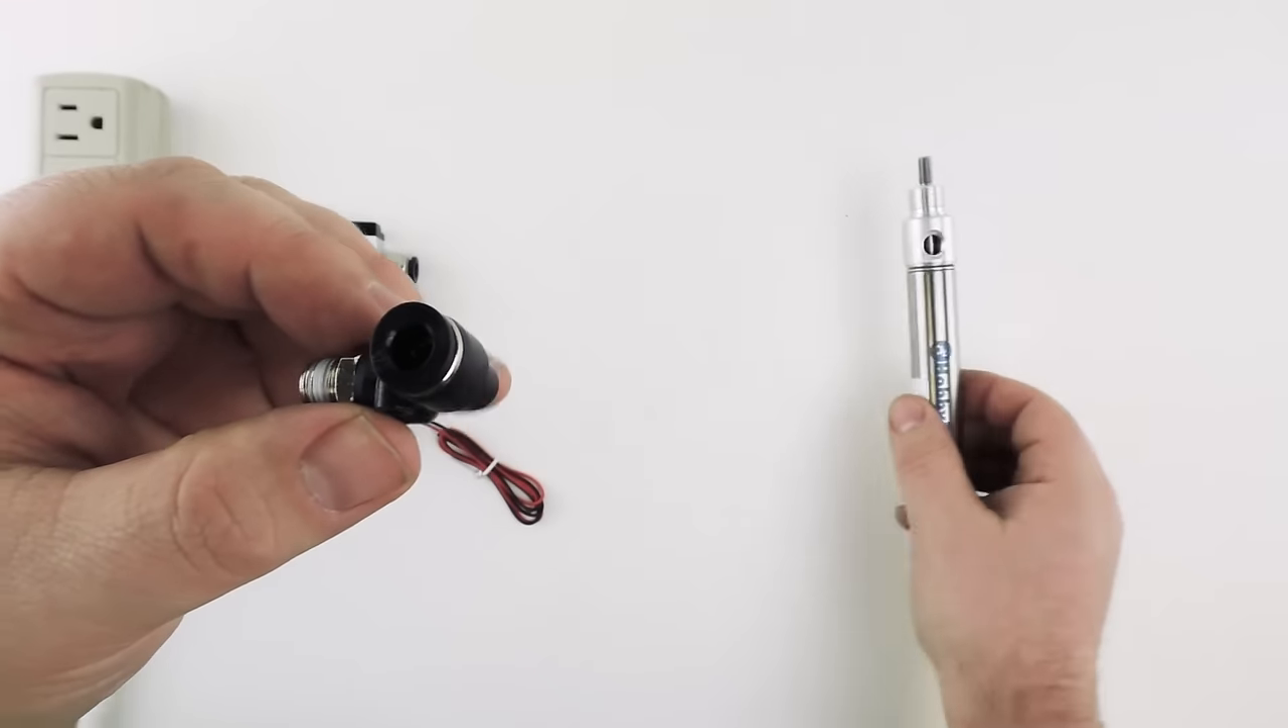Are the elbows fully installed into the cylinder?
No.